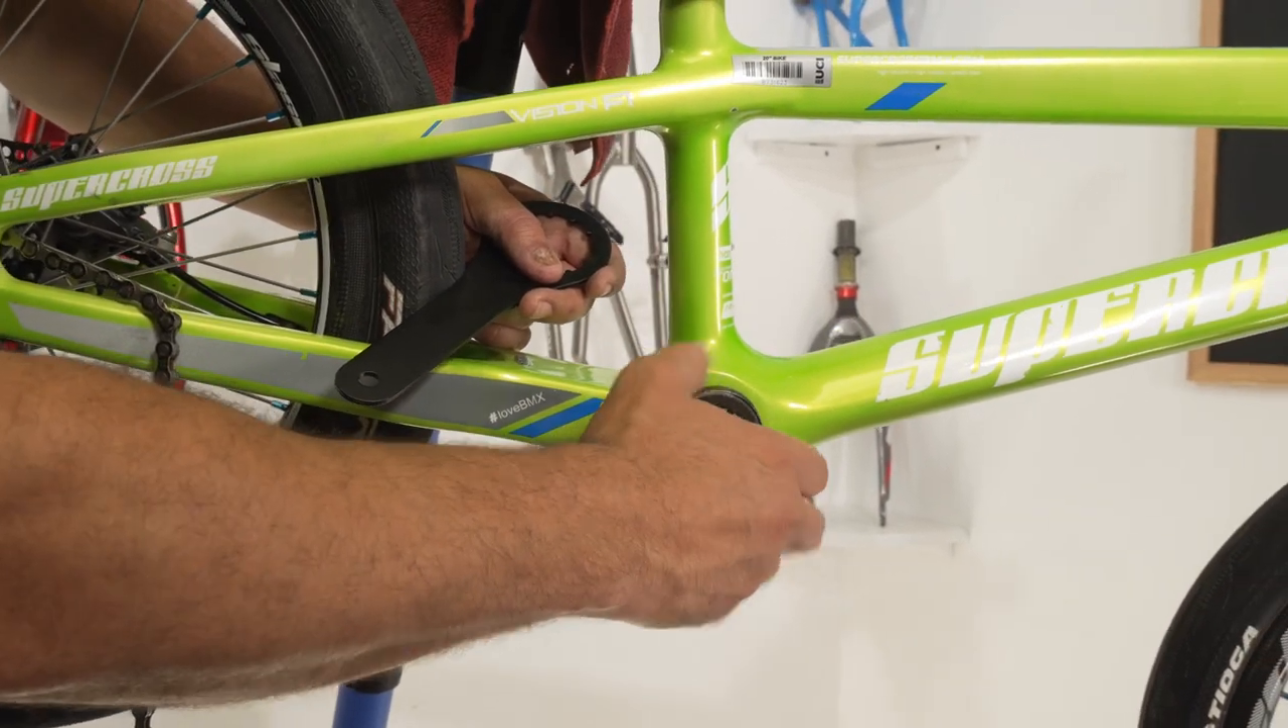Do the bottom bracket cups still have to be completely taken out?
Yes.